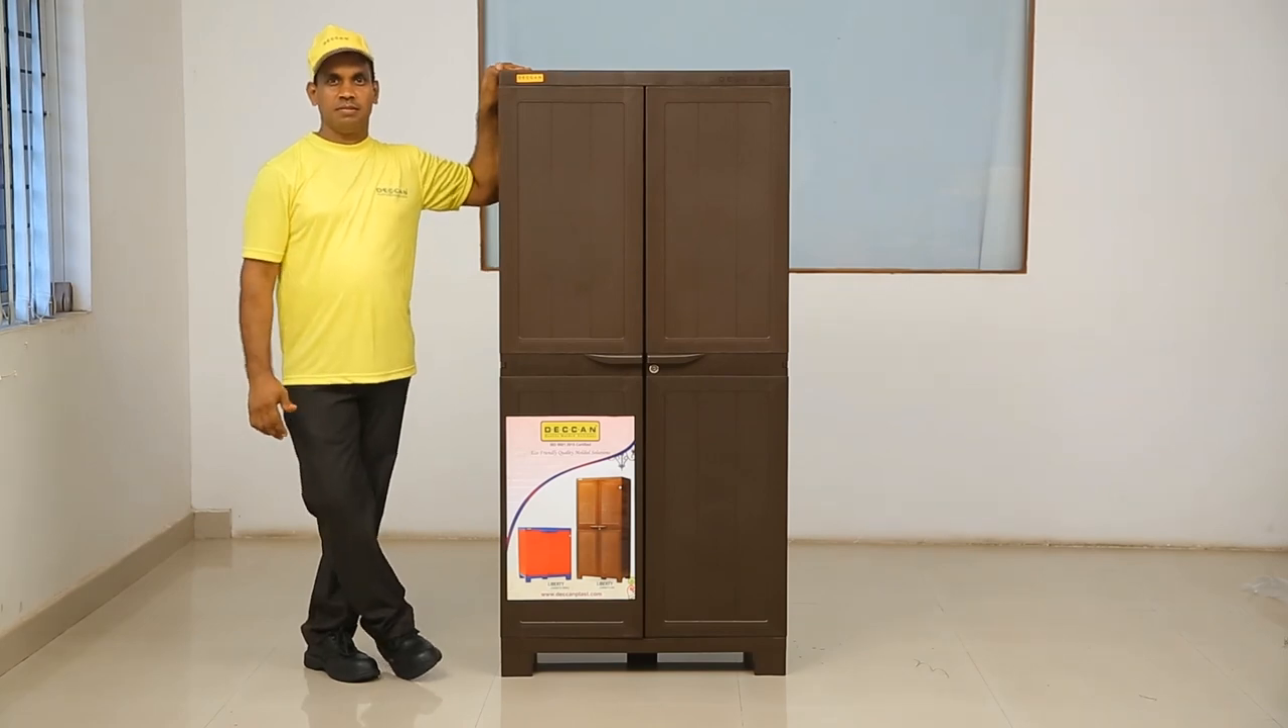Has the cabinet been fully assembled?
Yes.